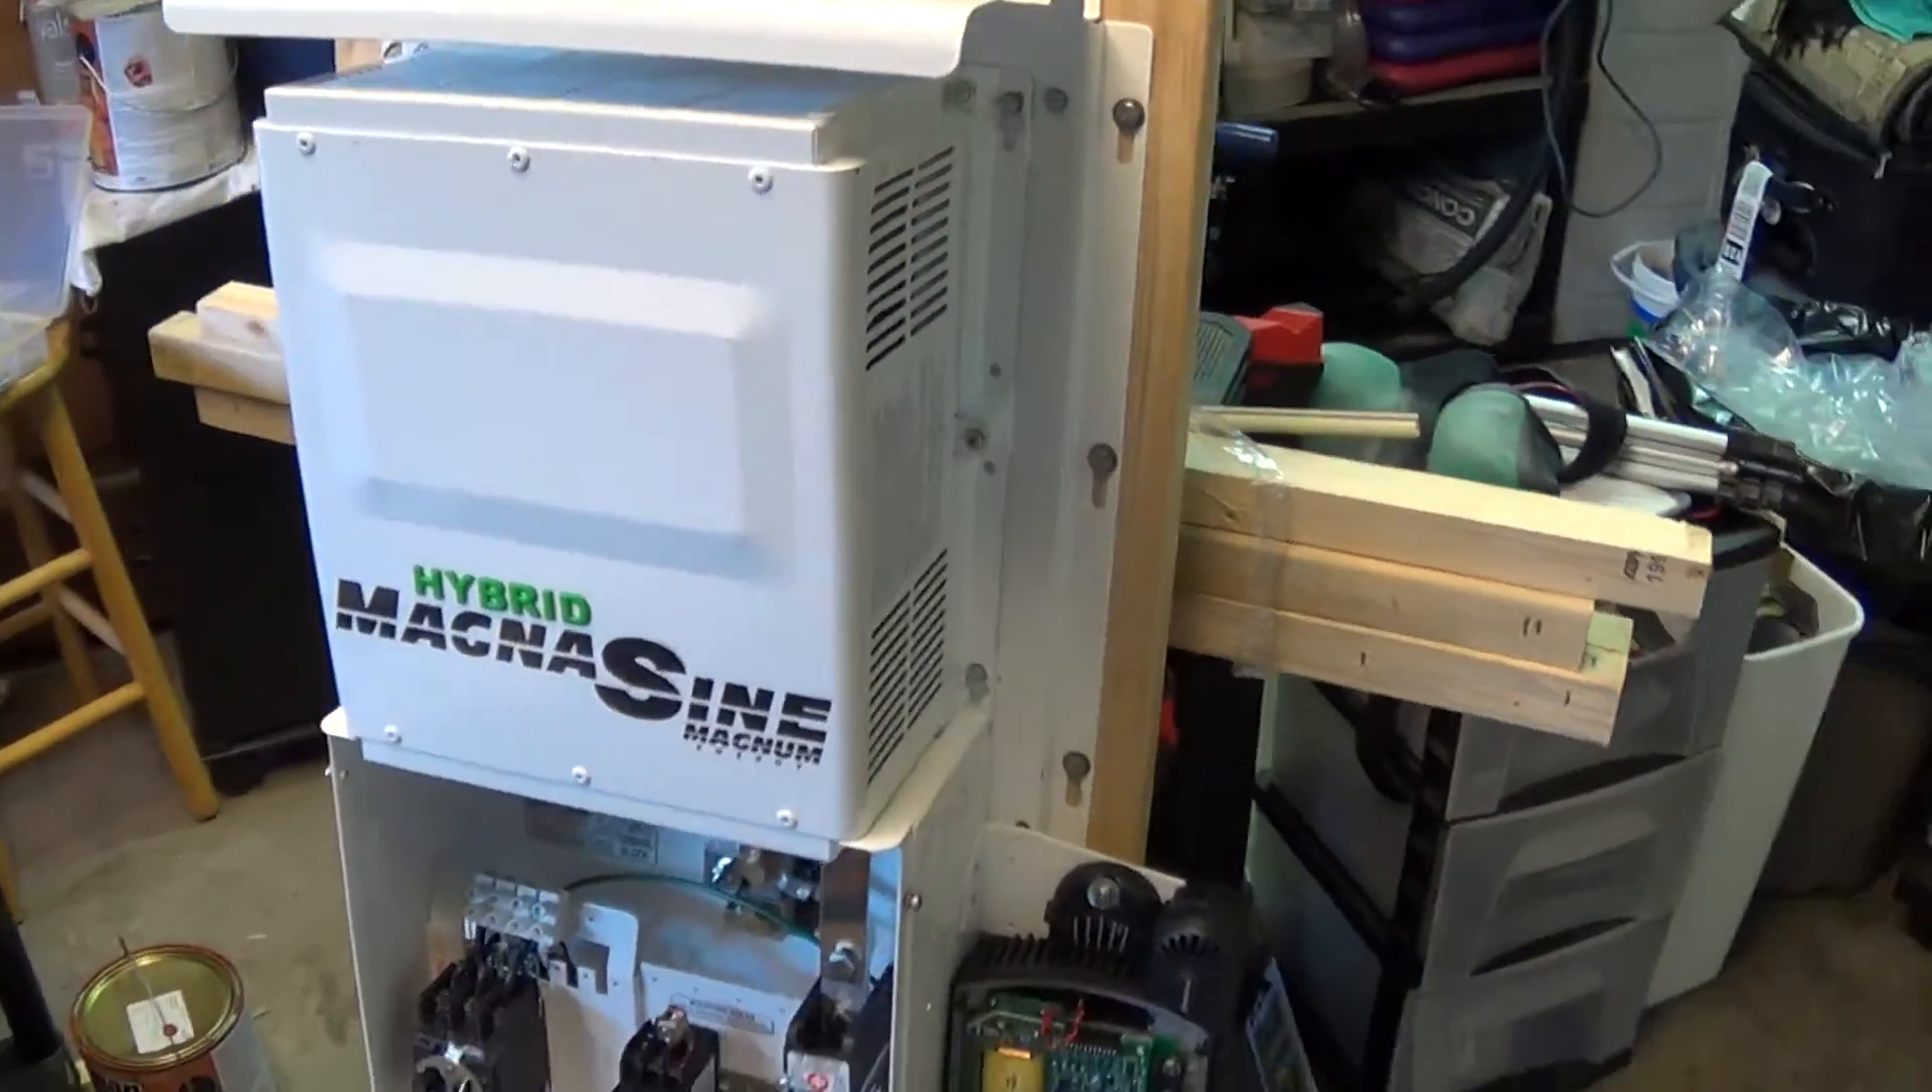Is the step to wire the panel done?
No.